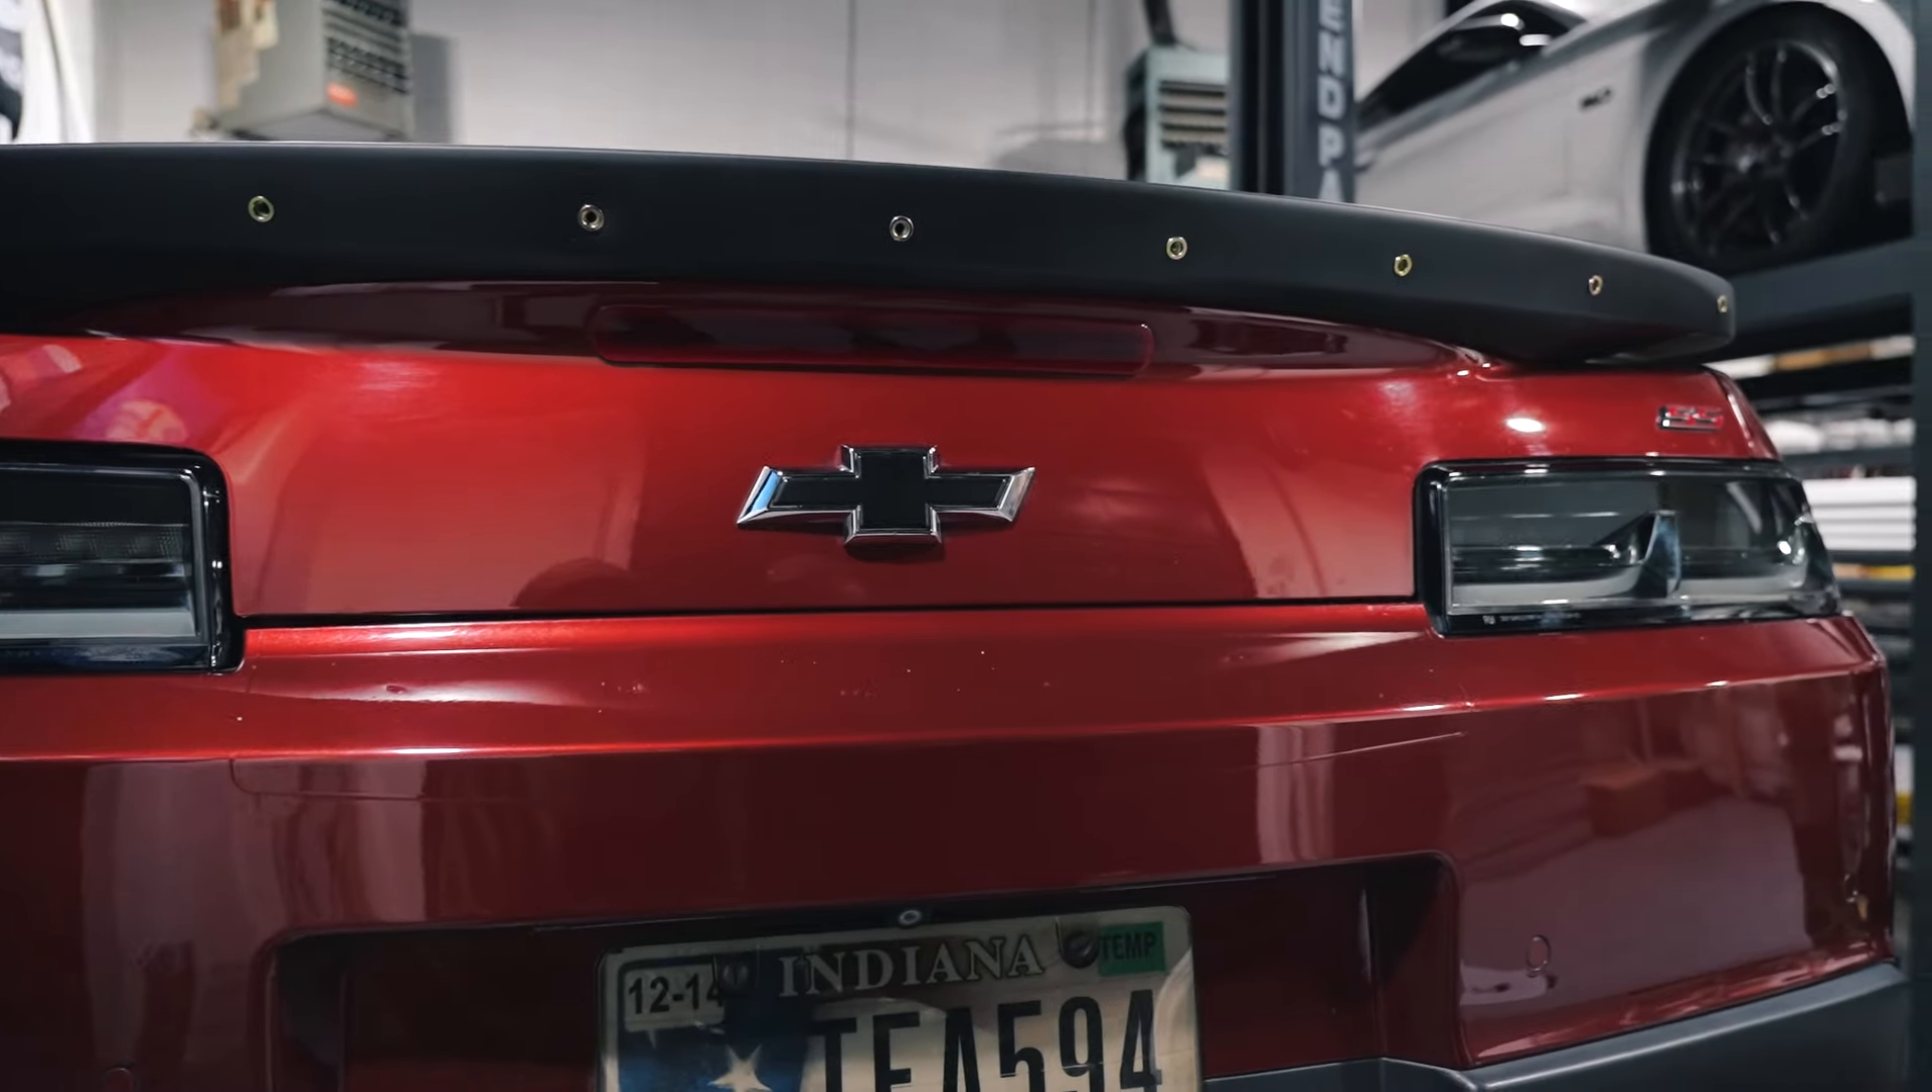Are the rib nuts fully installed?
Yes.